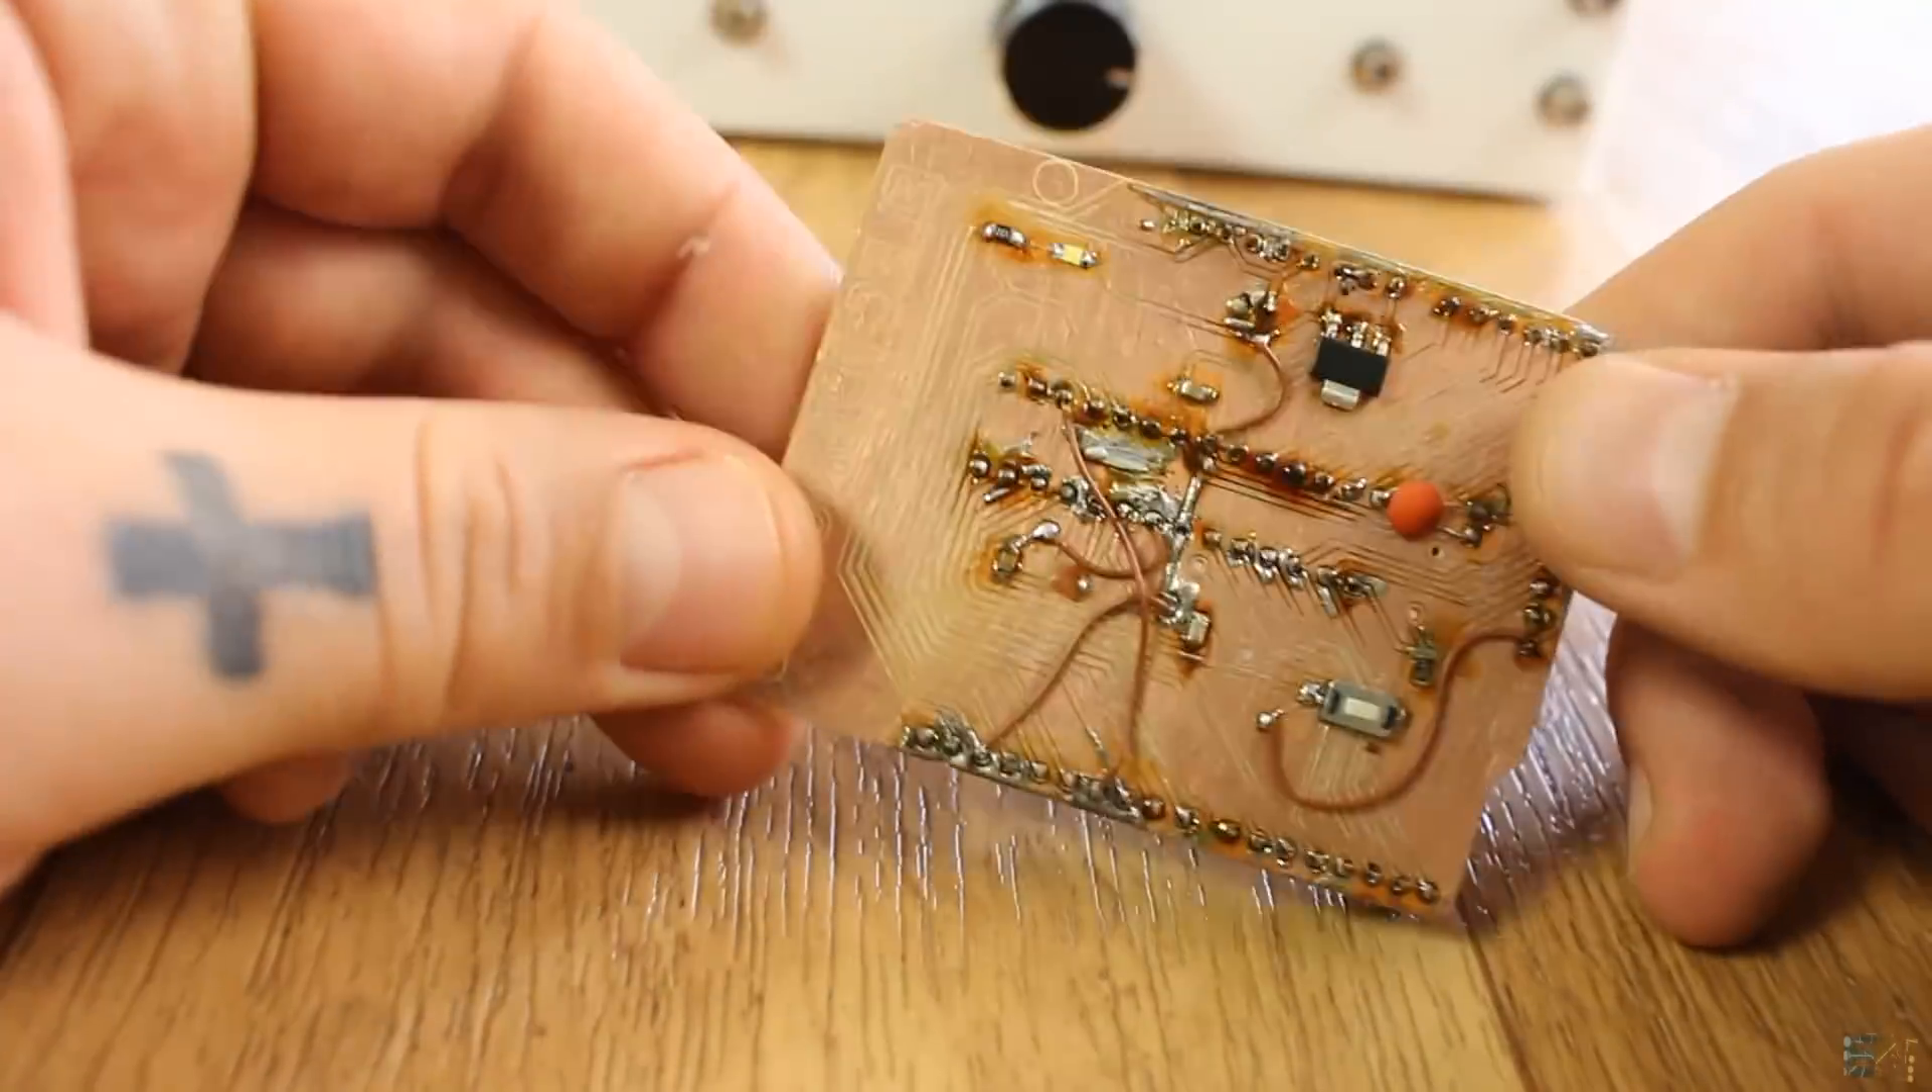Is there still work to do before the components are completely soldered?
No.